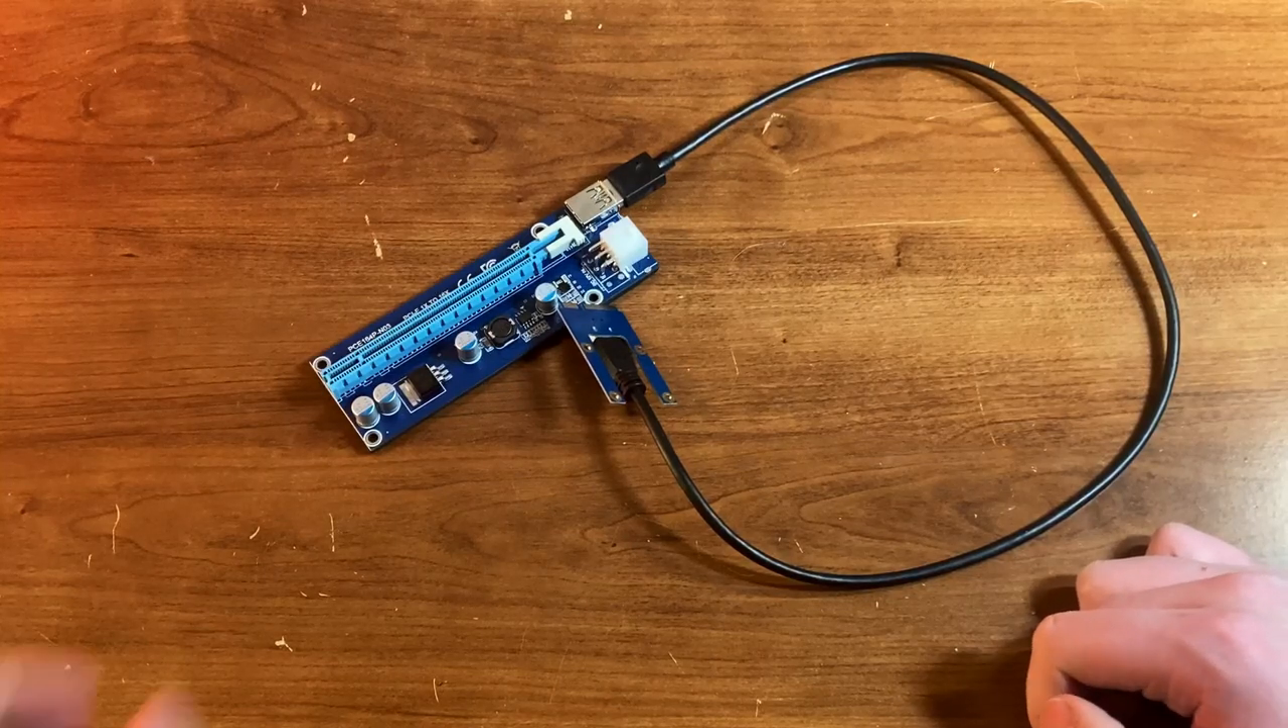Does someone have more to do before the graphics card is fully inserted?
Yes.